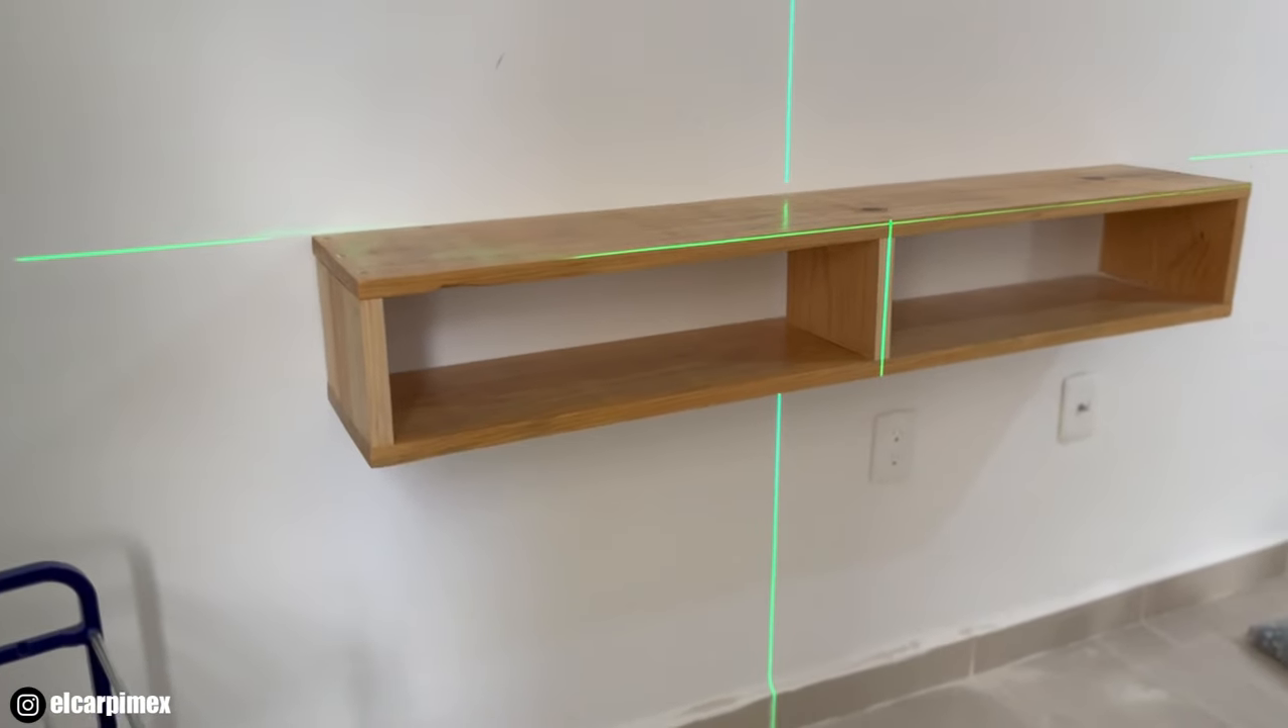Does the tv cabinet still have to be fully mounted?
No.